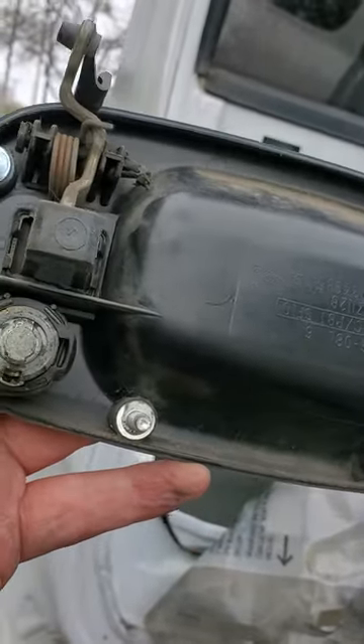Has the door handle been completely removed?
Yes.